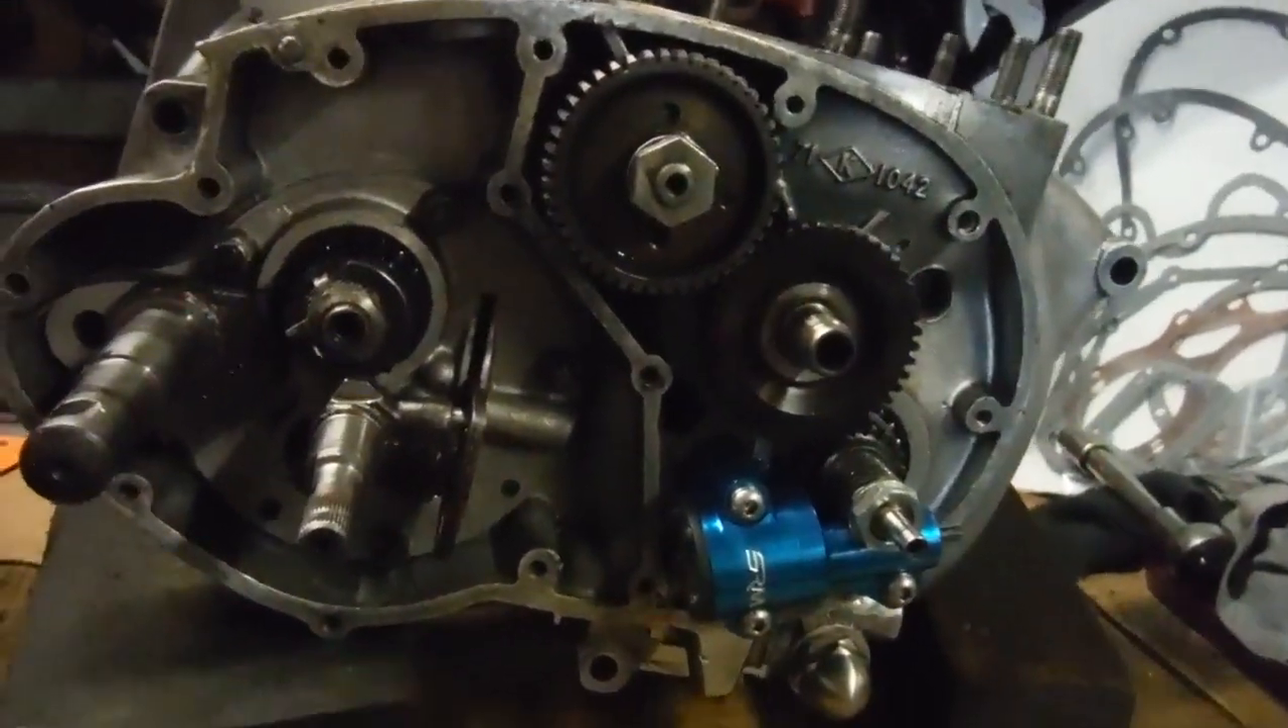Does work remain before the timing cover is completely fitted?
Yes.